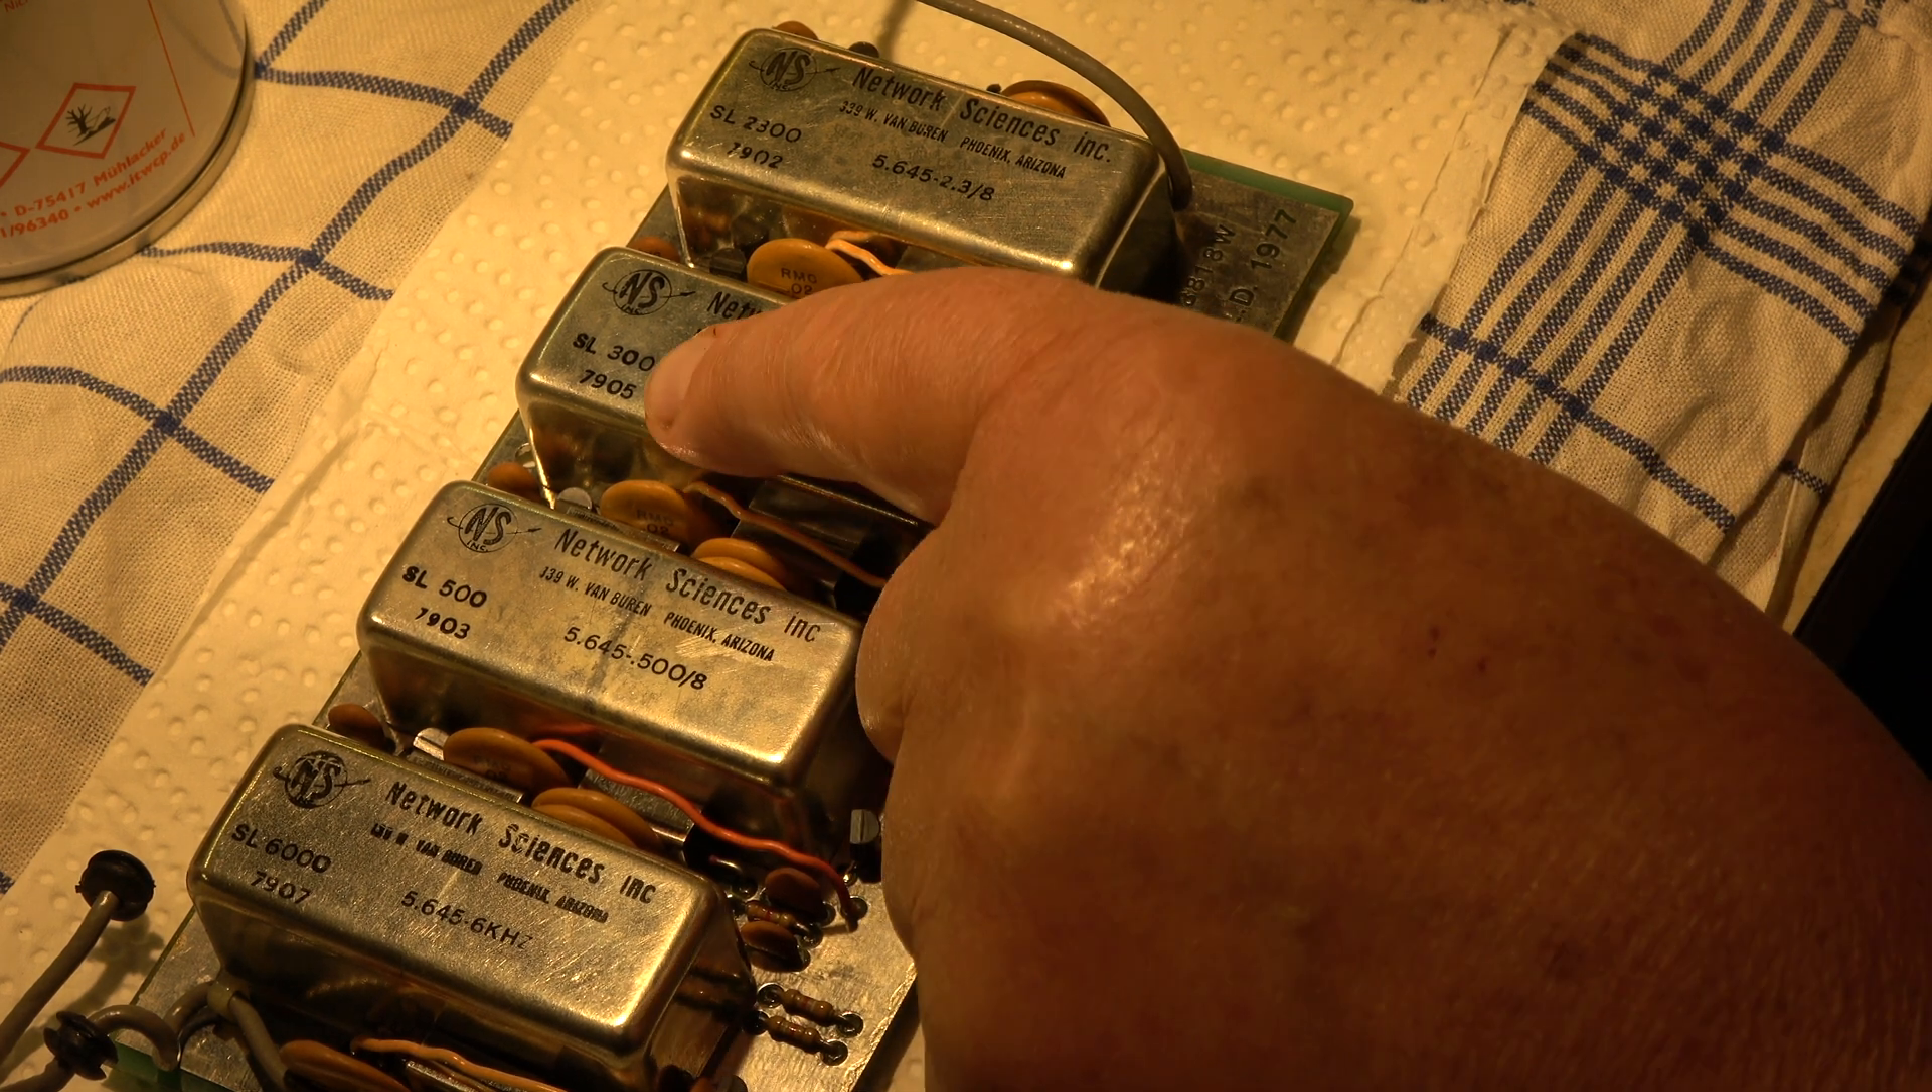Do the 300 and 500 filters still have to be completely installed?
No.